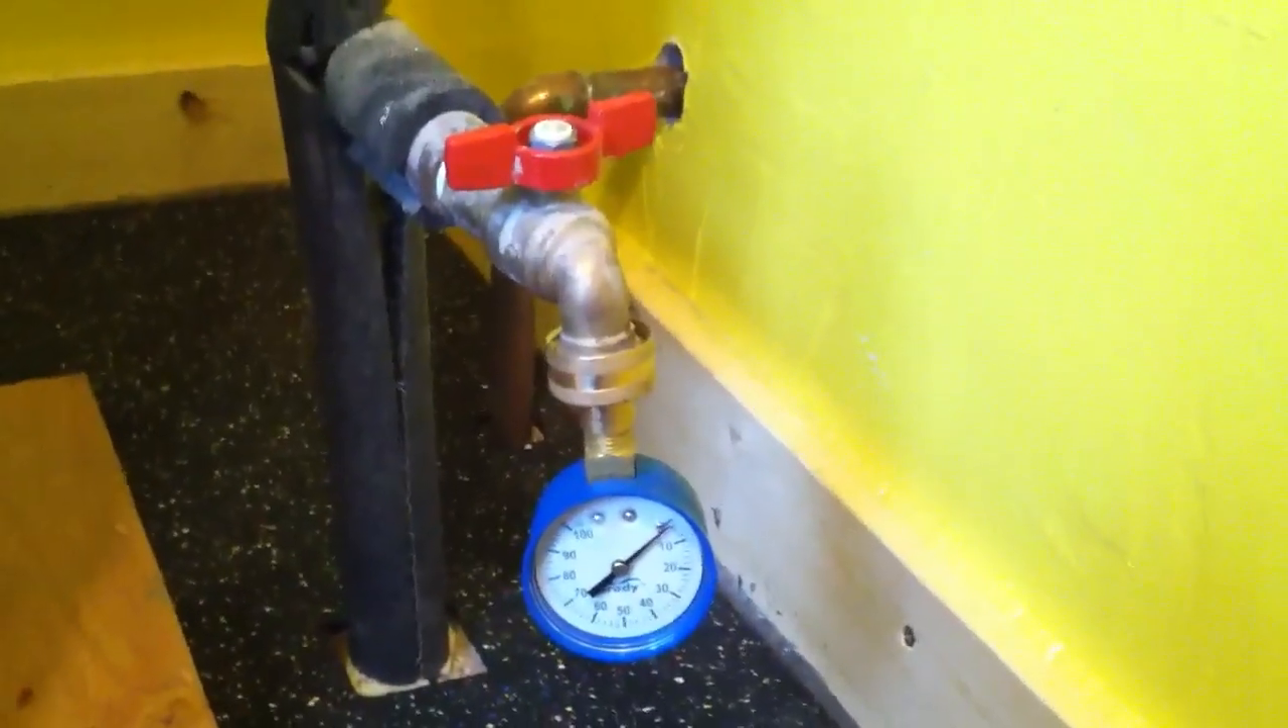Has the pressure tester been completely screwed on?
Yes.